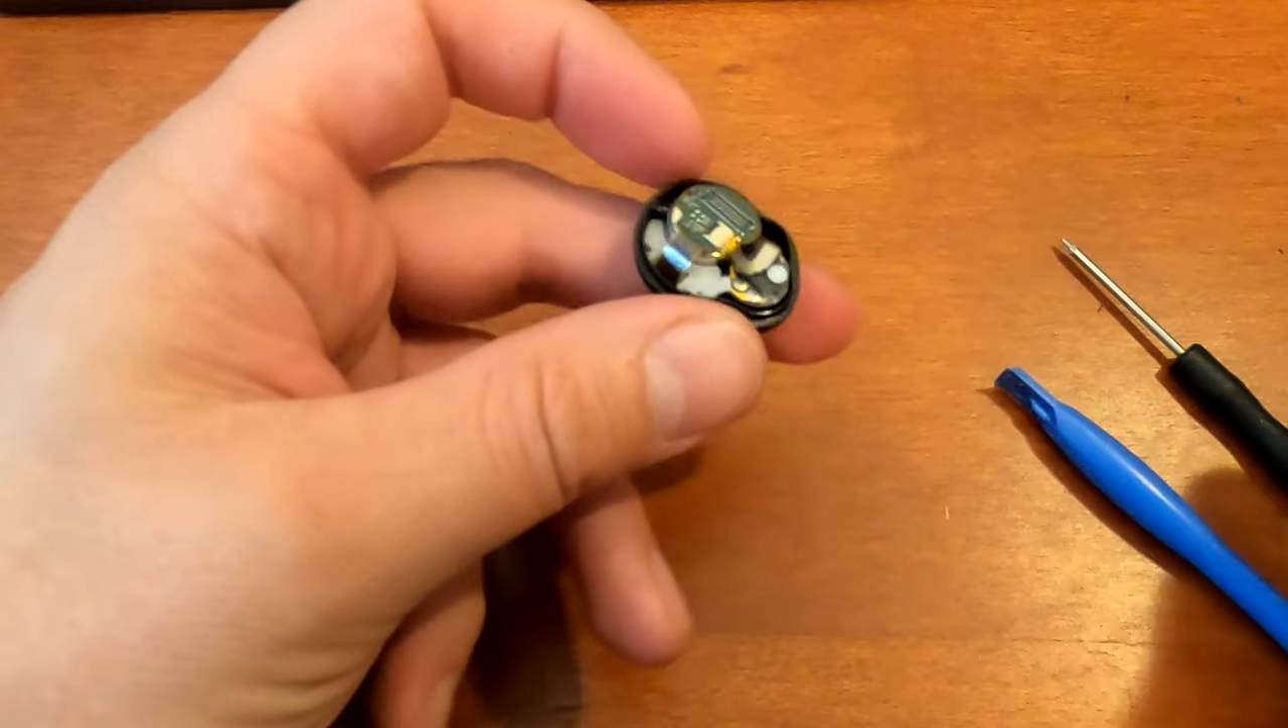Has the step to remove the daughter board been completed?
No.